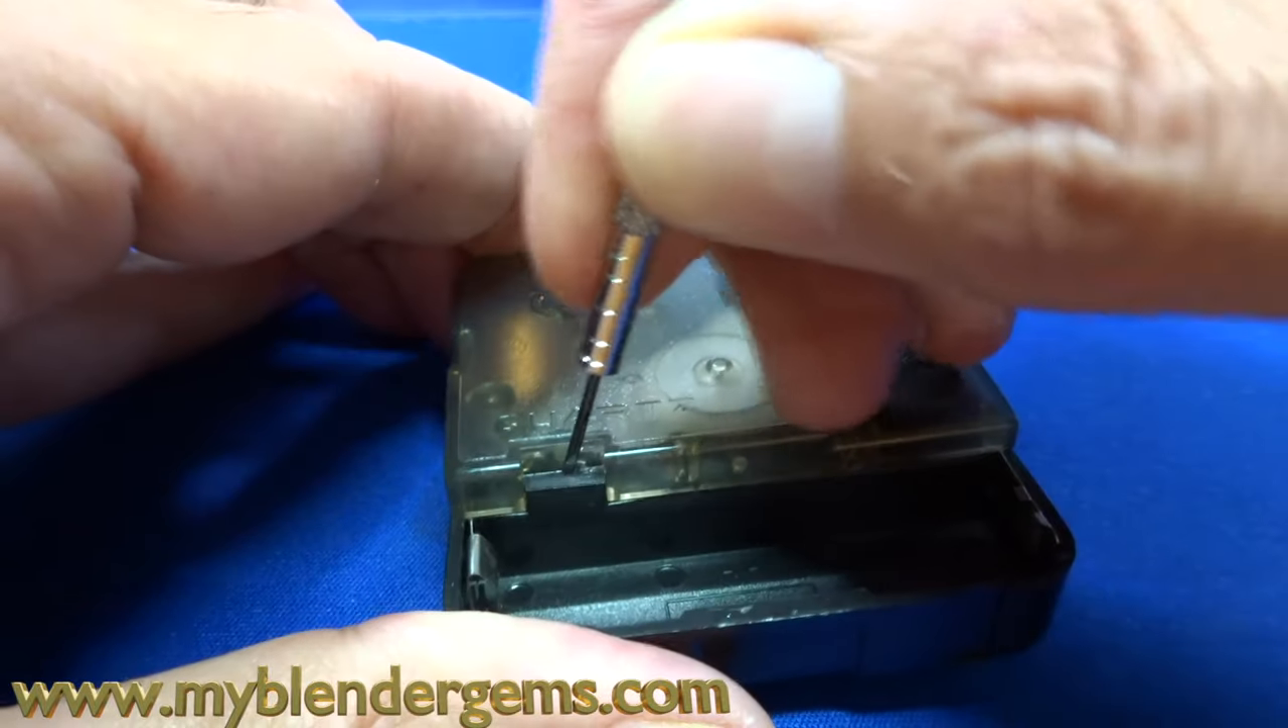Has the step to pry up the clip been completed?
No.